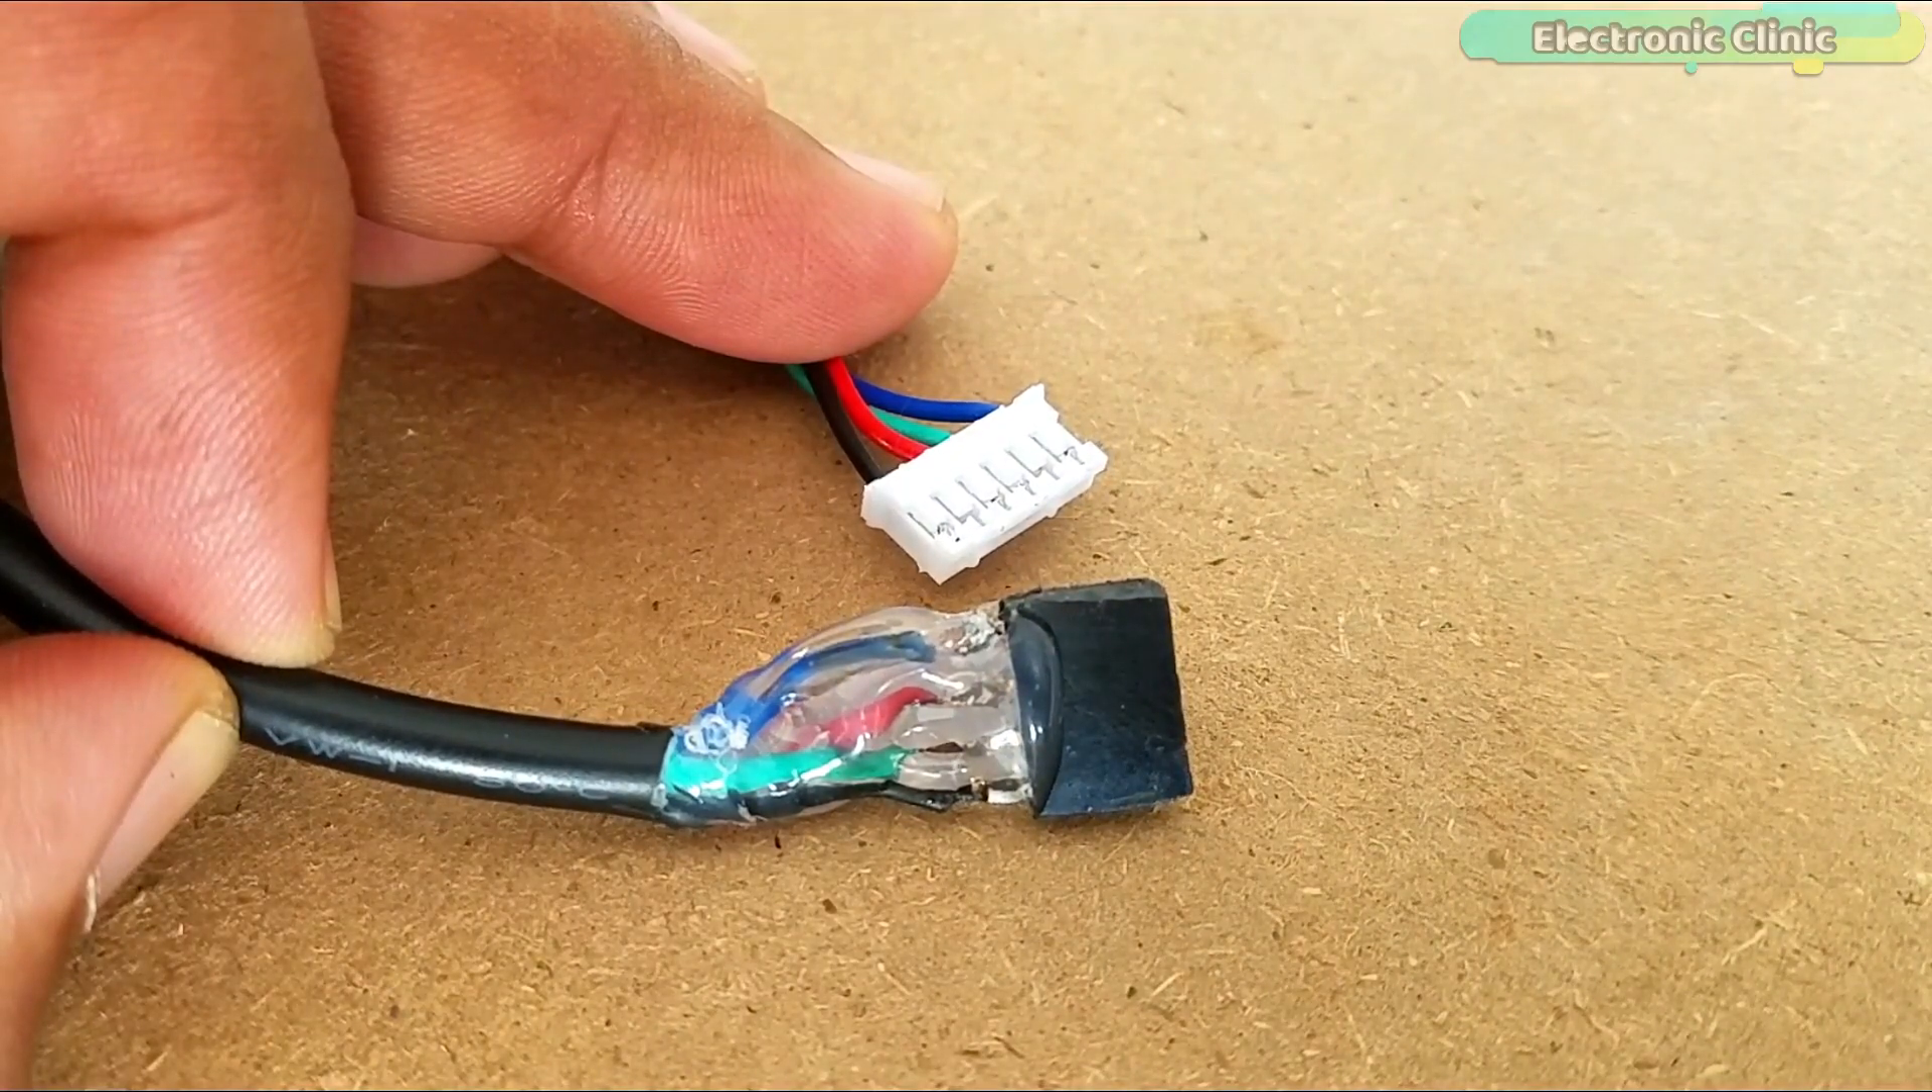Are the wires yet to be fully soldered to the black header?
No.